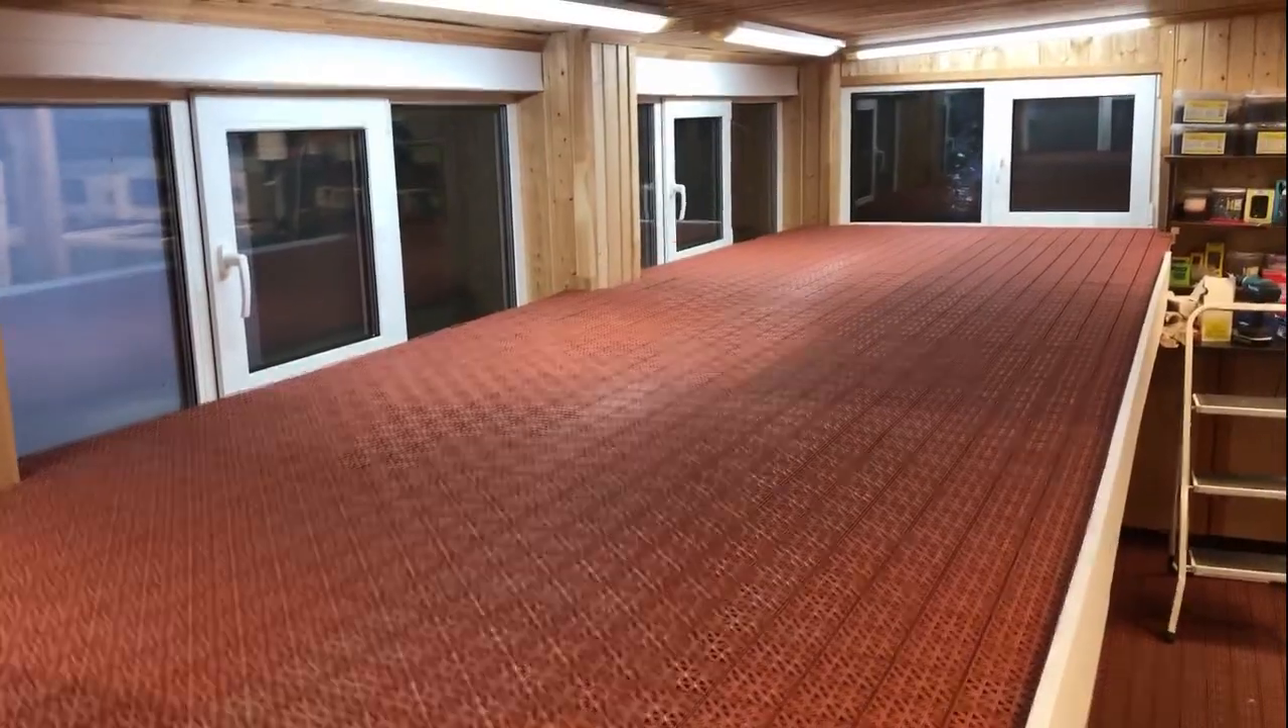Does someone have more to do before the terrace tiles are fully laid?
No.